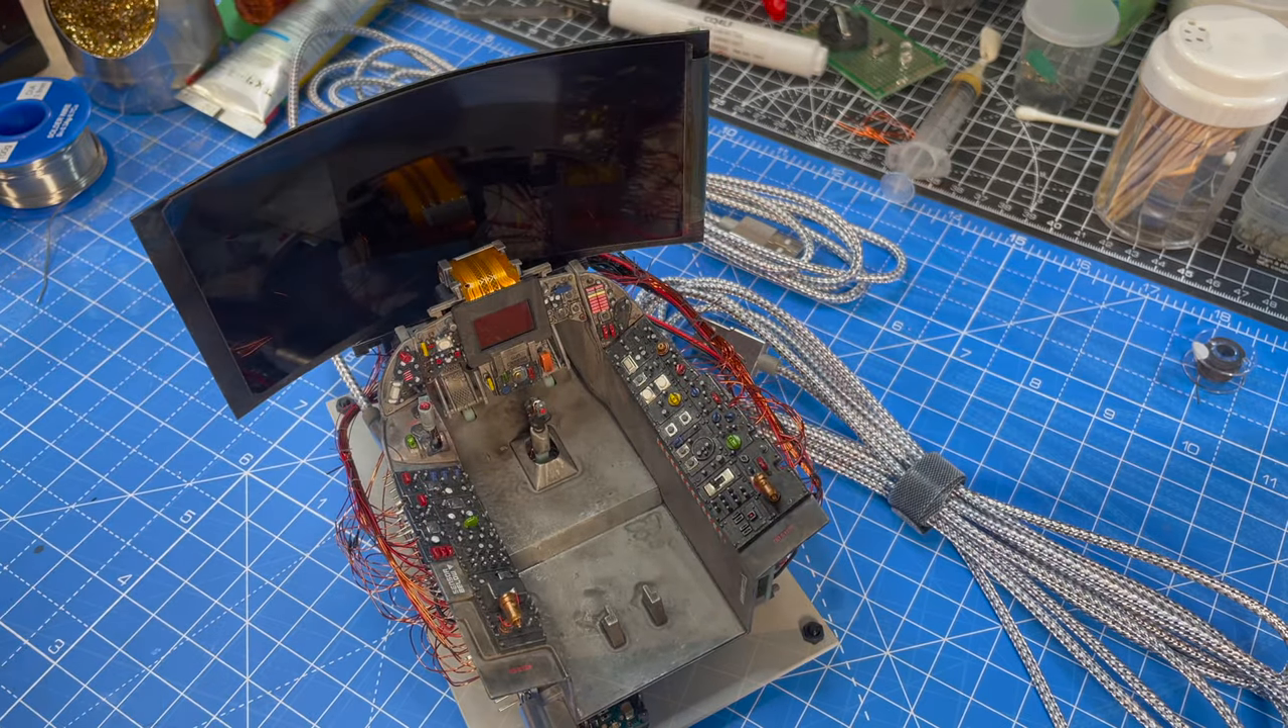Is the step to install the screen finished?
Yes.